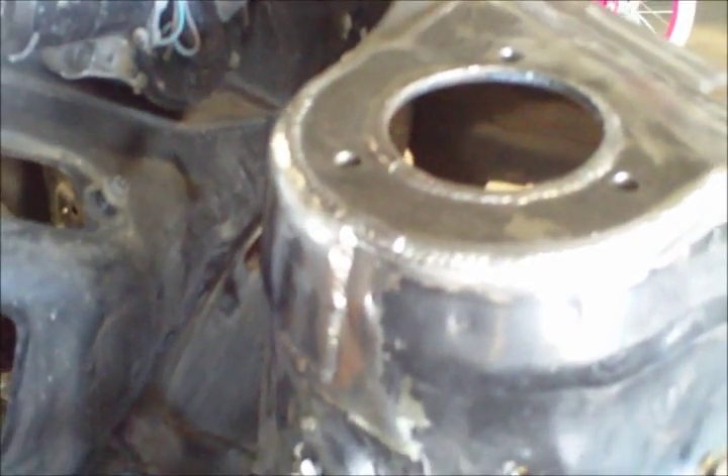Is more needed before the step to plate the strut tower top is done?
No.